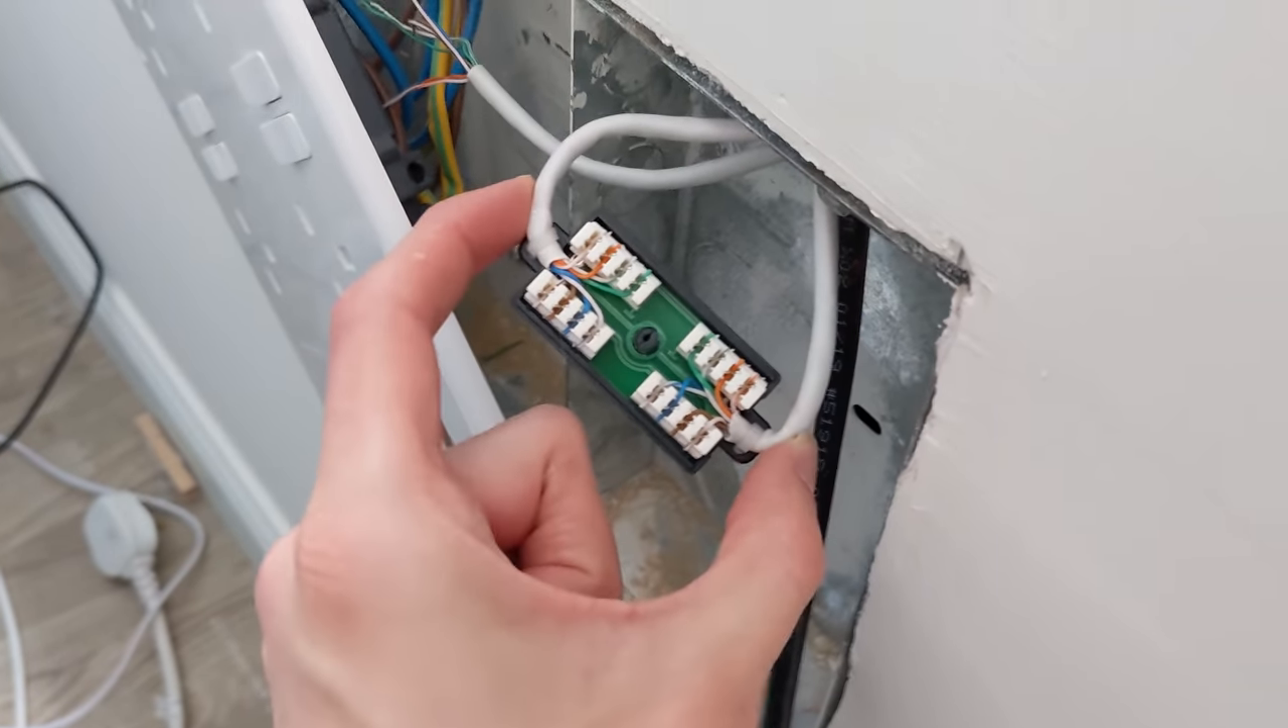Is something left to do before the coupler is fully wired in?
No.